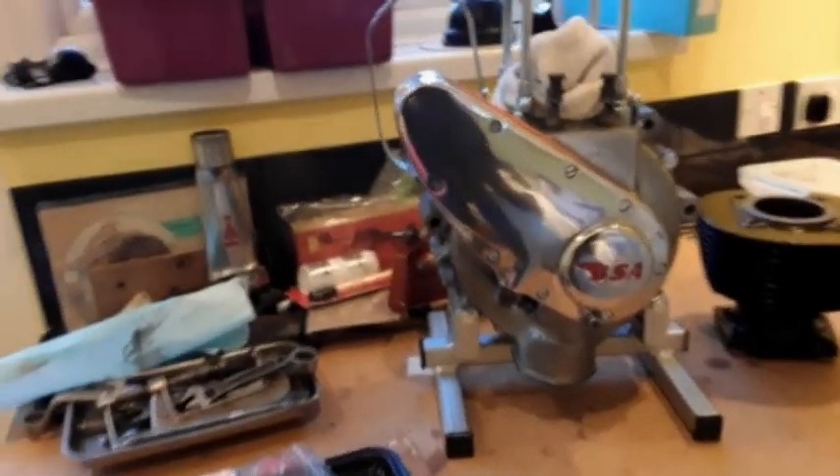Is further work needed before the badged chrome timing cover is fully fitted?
No.